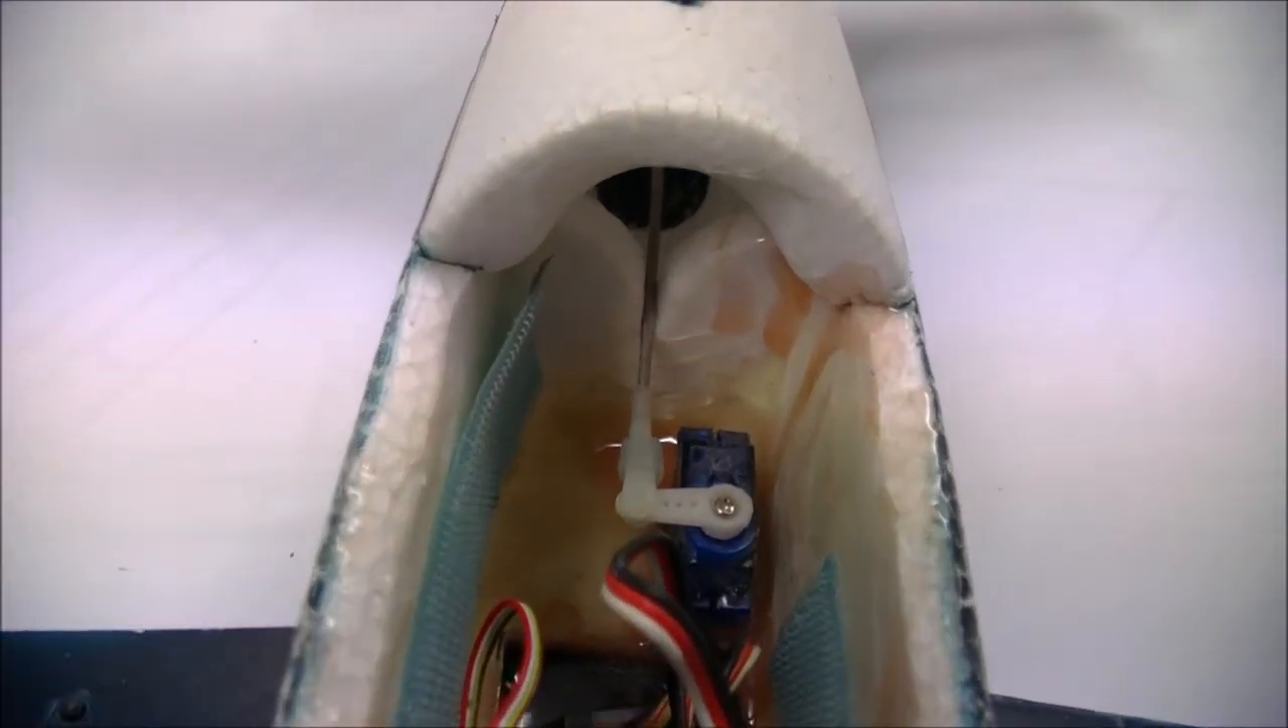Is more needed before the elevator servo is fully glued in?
No.